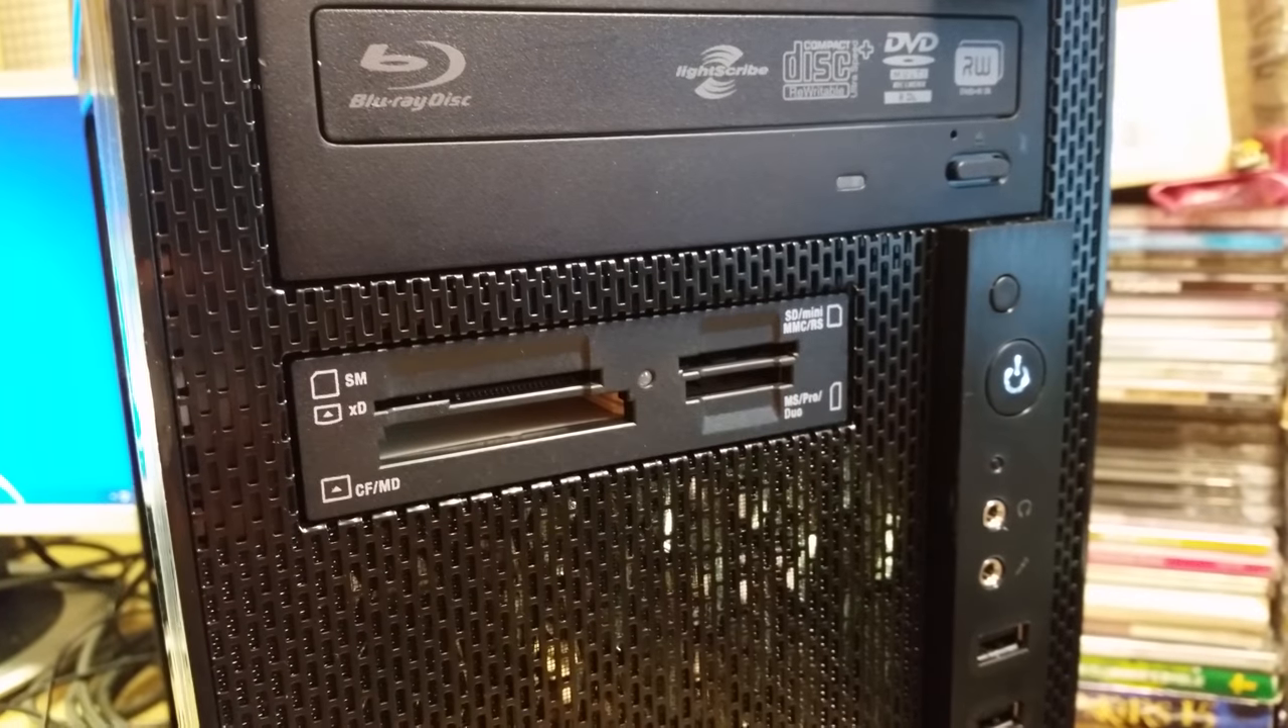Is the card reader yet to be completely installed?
No.